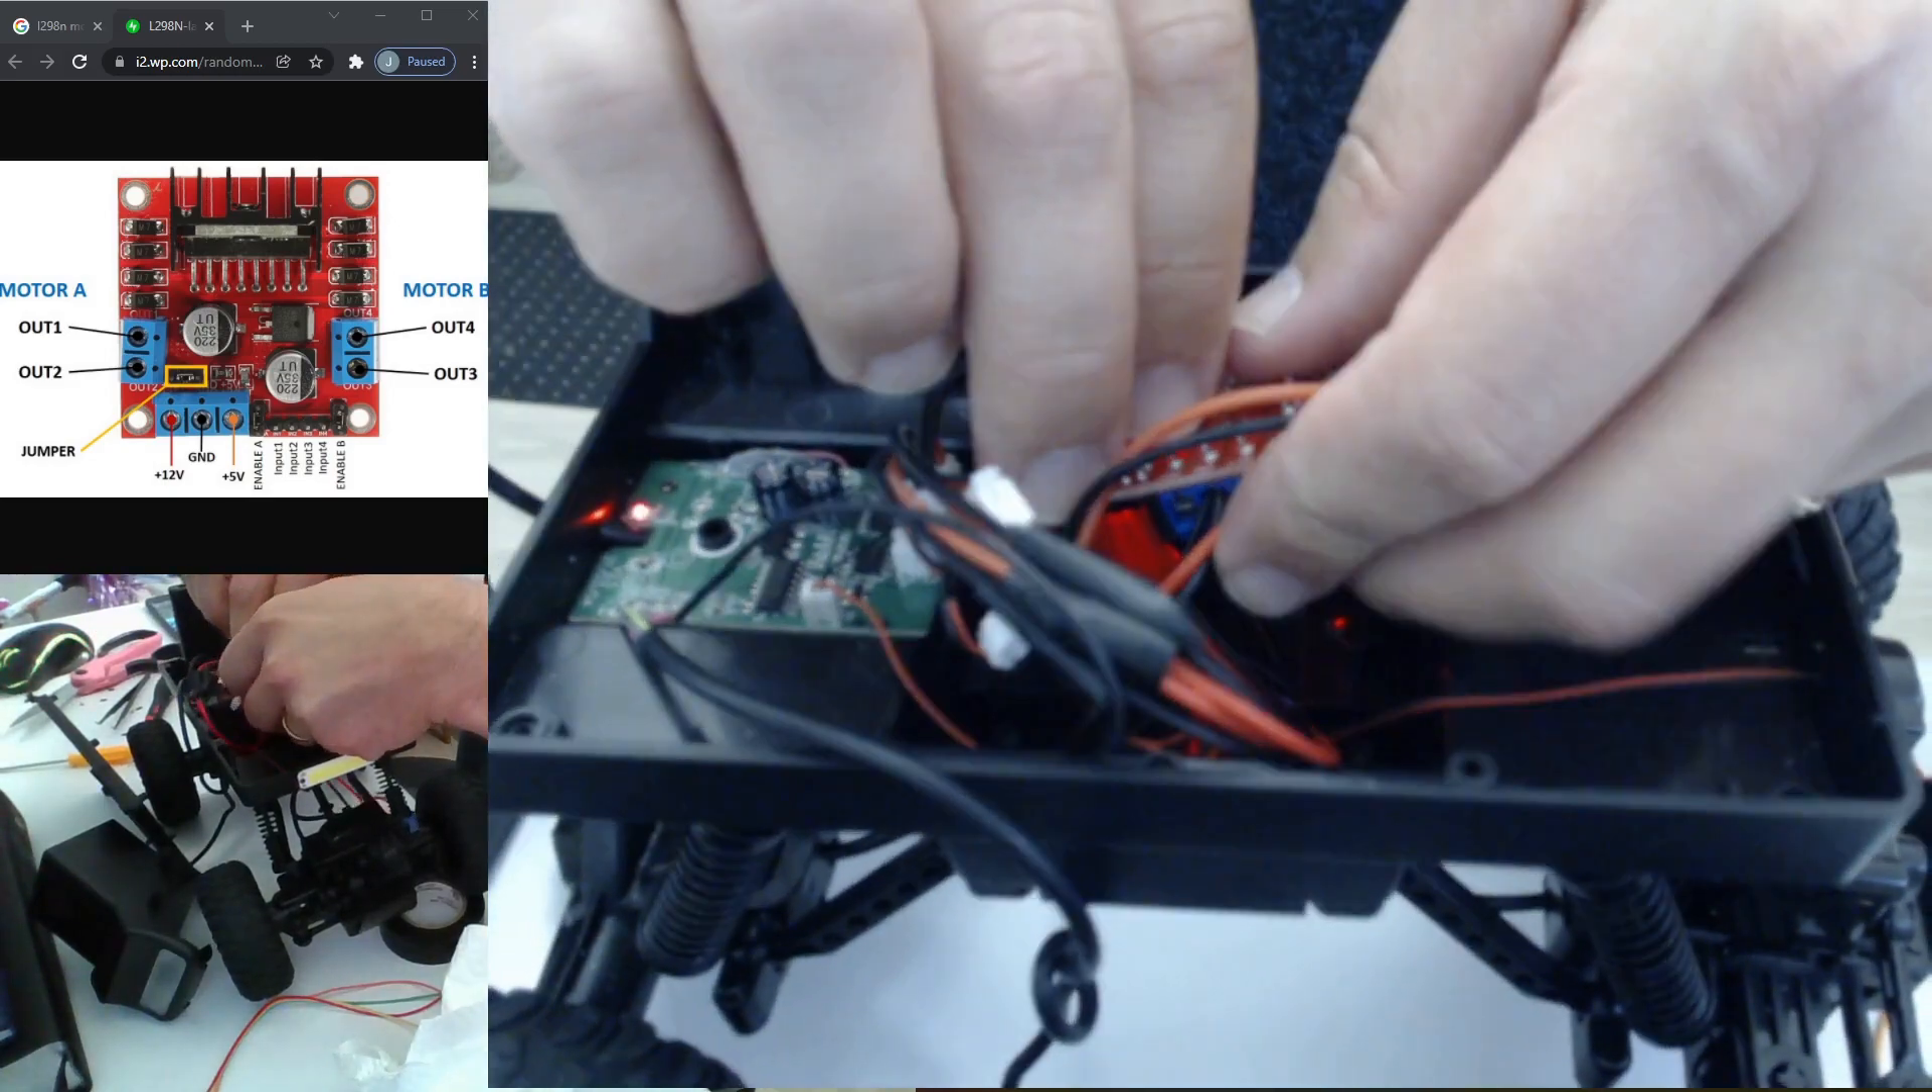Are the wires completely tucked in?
No.